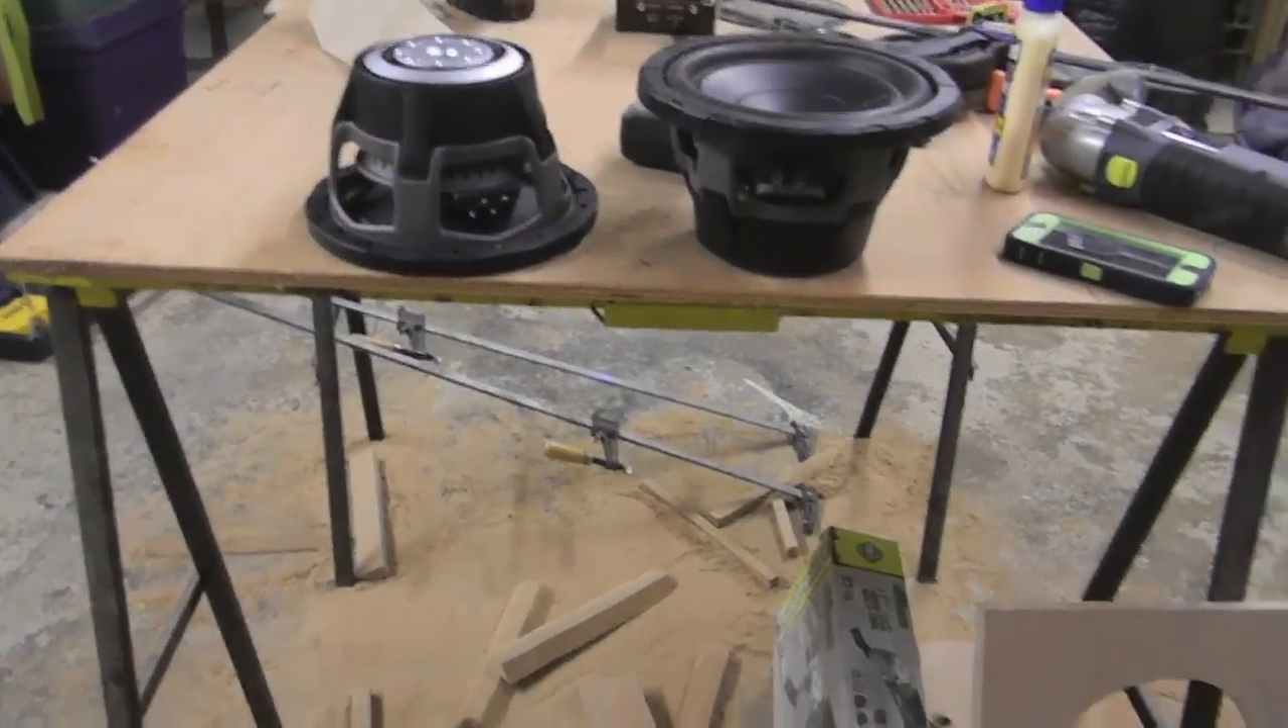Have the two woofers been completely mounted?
No.